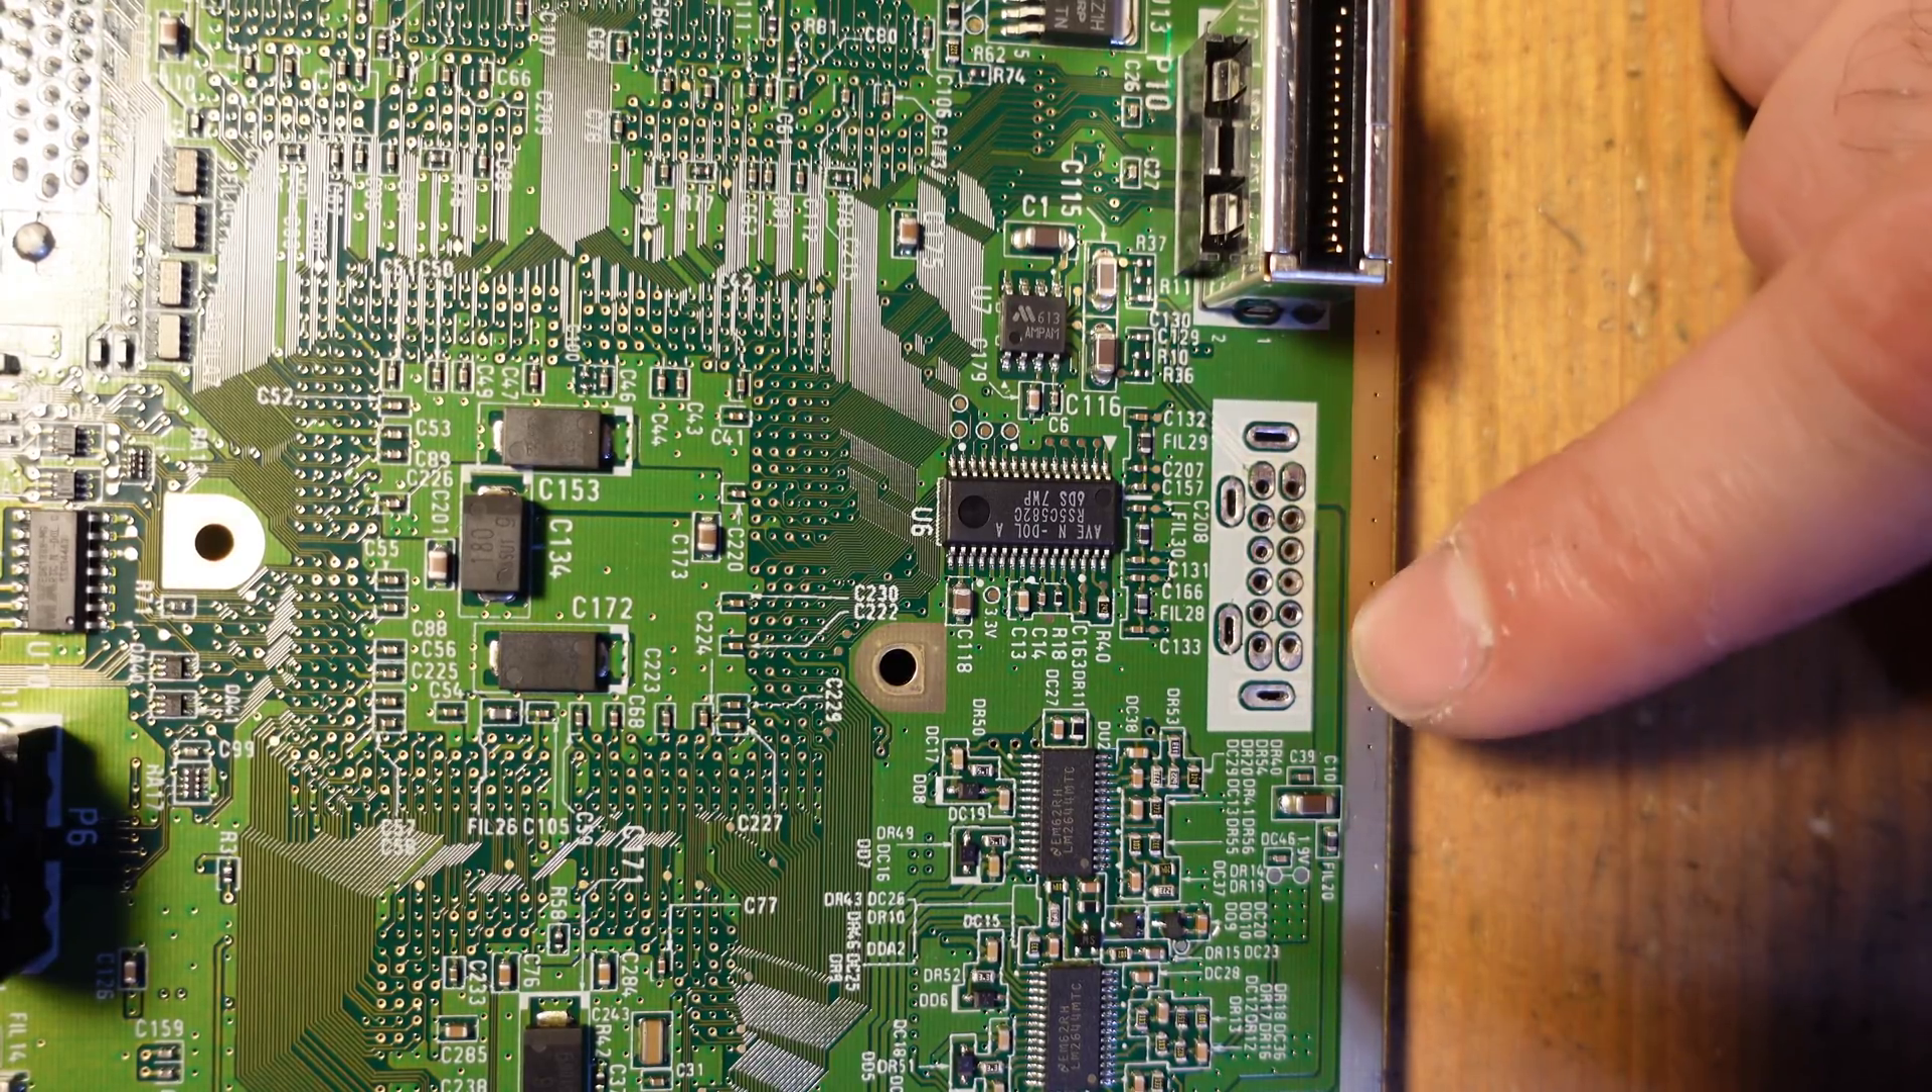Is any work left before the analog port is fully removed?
No.